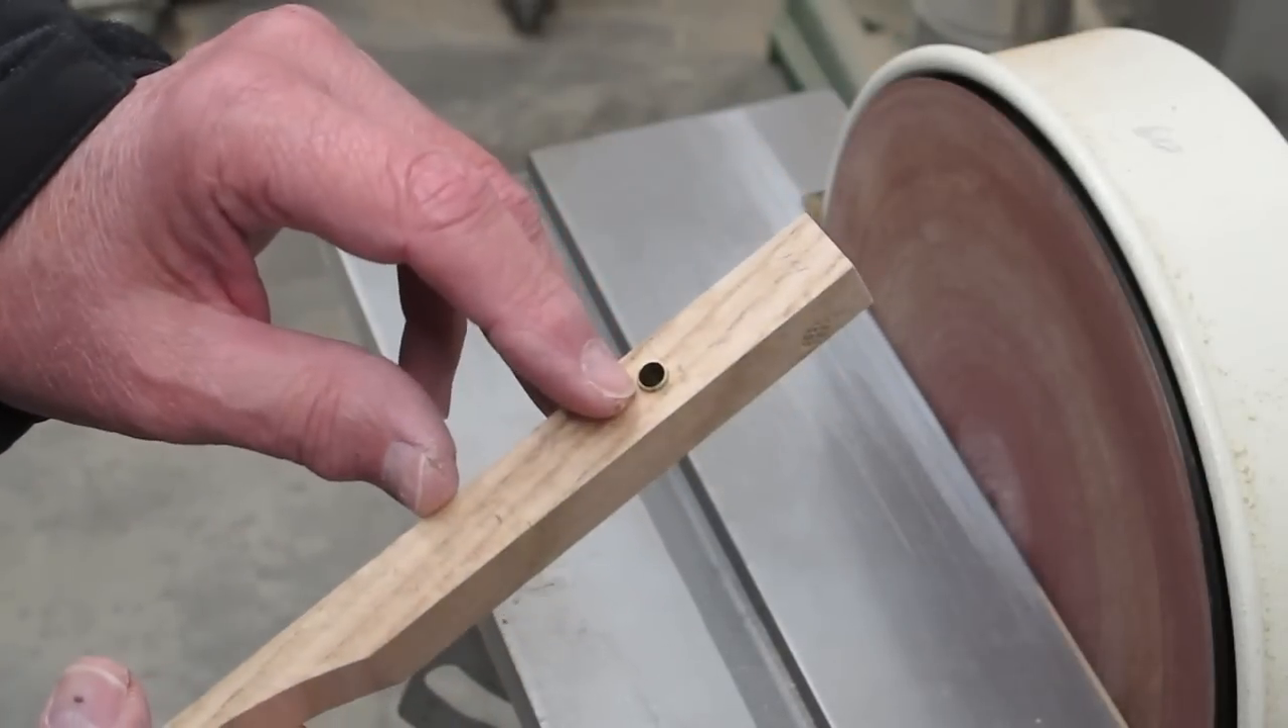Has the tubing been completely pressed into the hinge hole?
Yes.